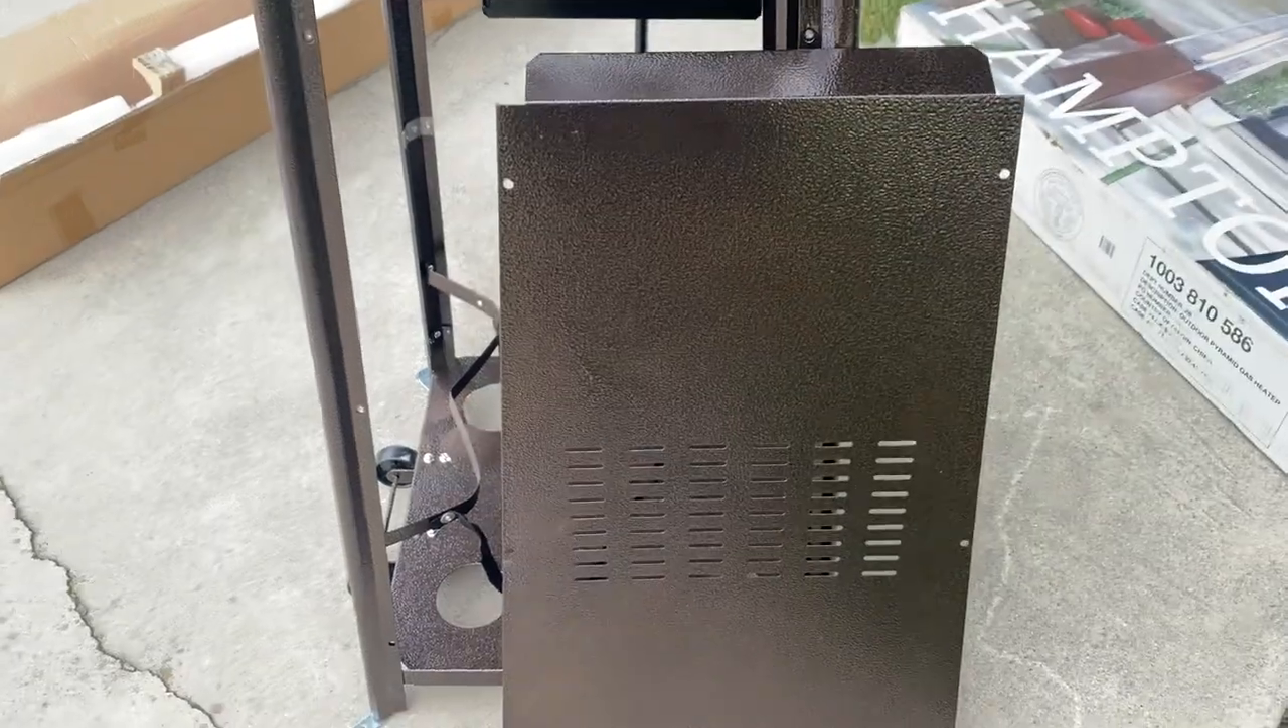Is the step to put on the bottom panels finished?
No.